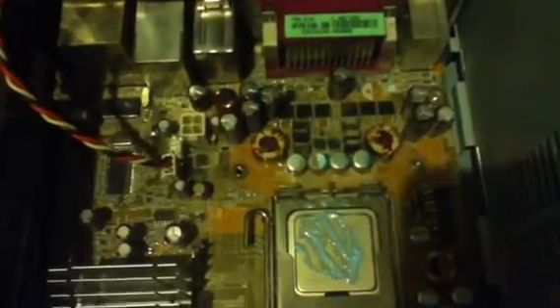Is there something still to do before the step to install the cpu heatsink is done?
Yes.